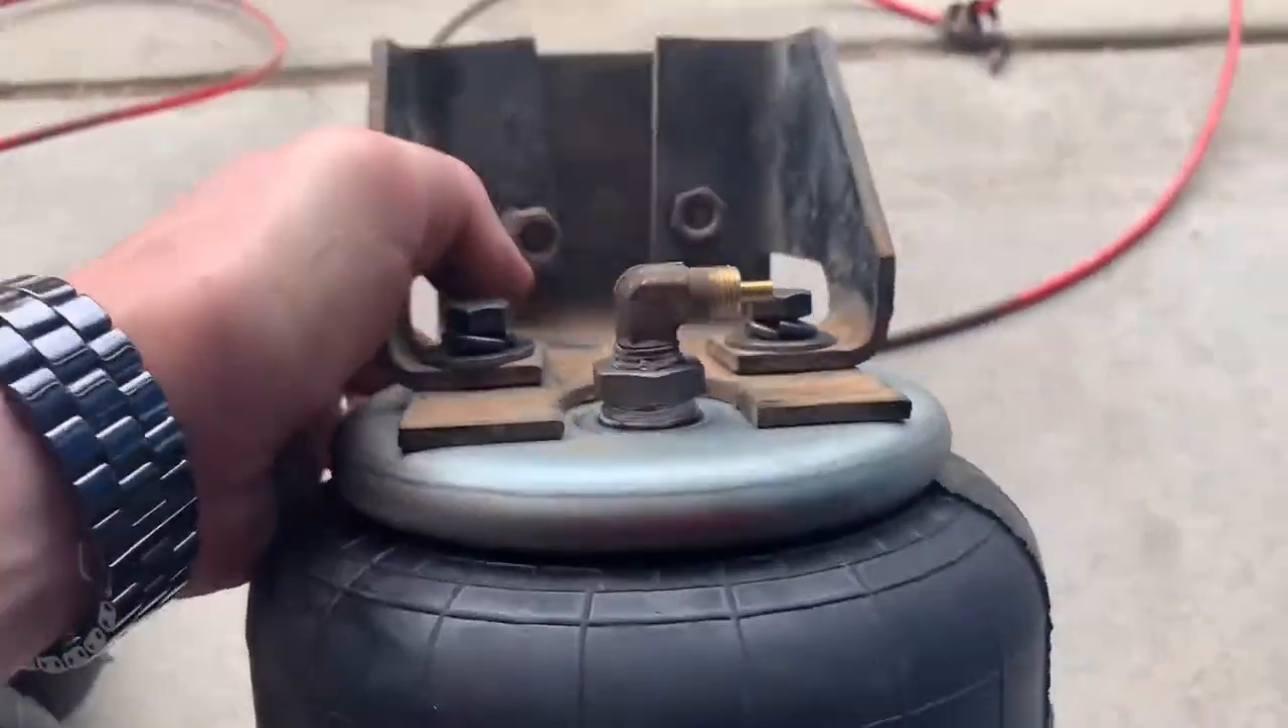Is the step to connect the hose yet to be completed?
Yes.